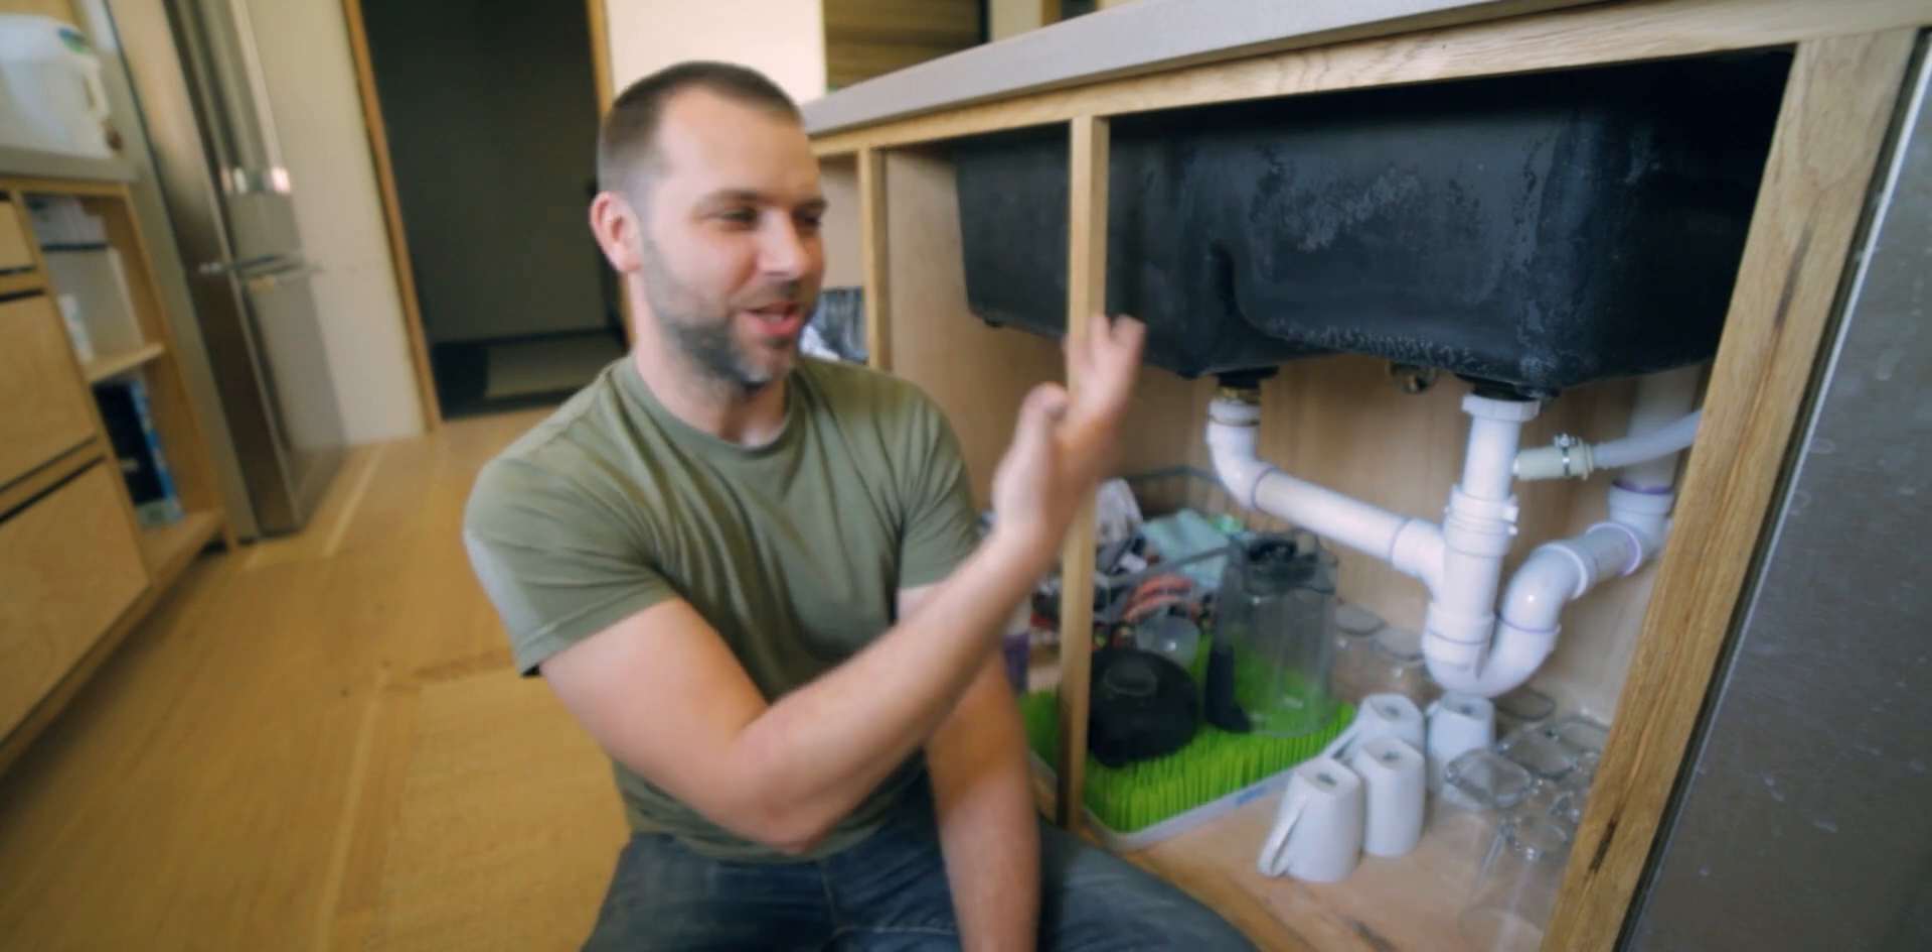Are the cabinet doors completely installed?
No.